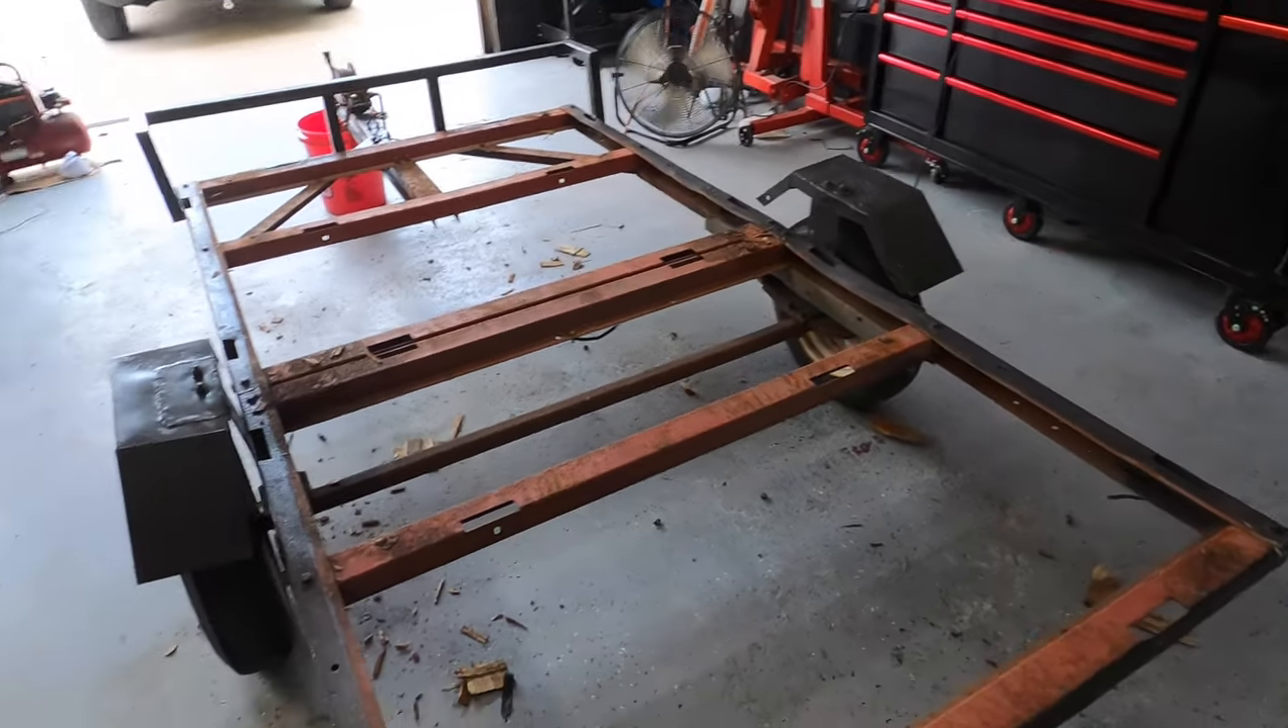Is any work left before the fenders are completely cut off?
Yes.